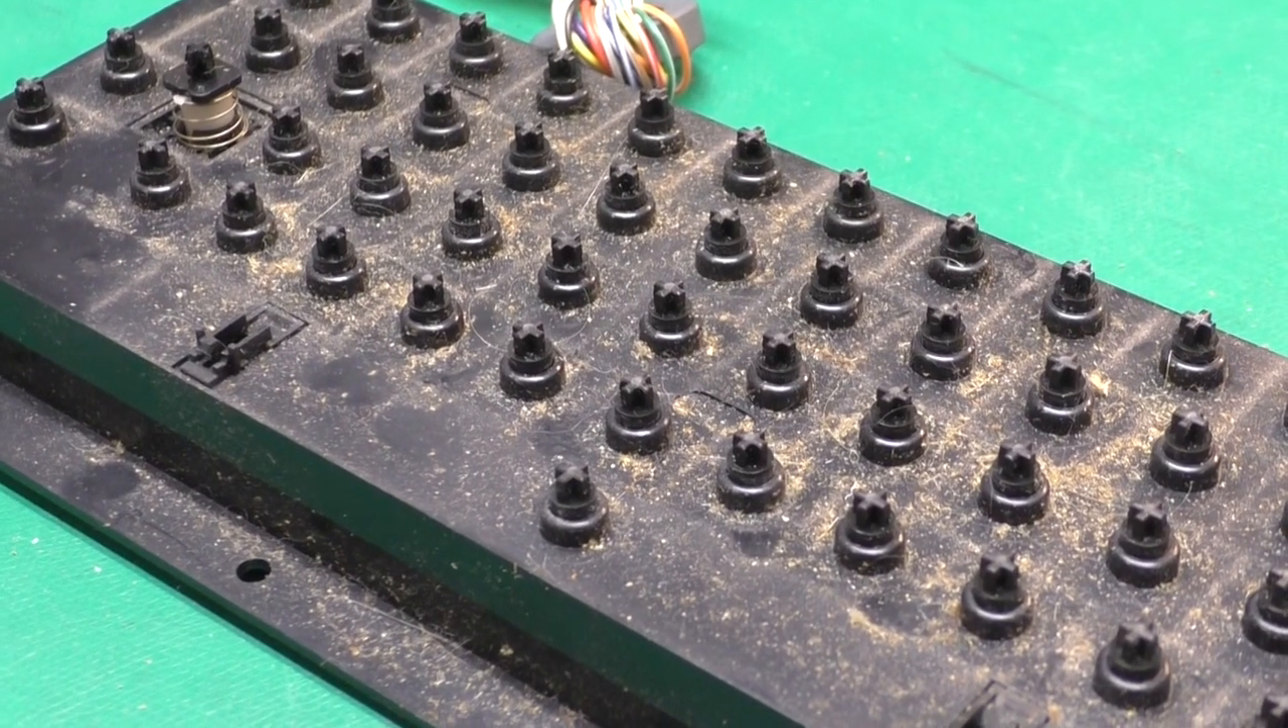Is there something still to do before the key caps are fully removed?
No.